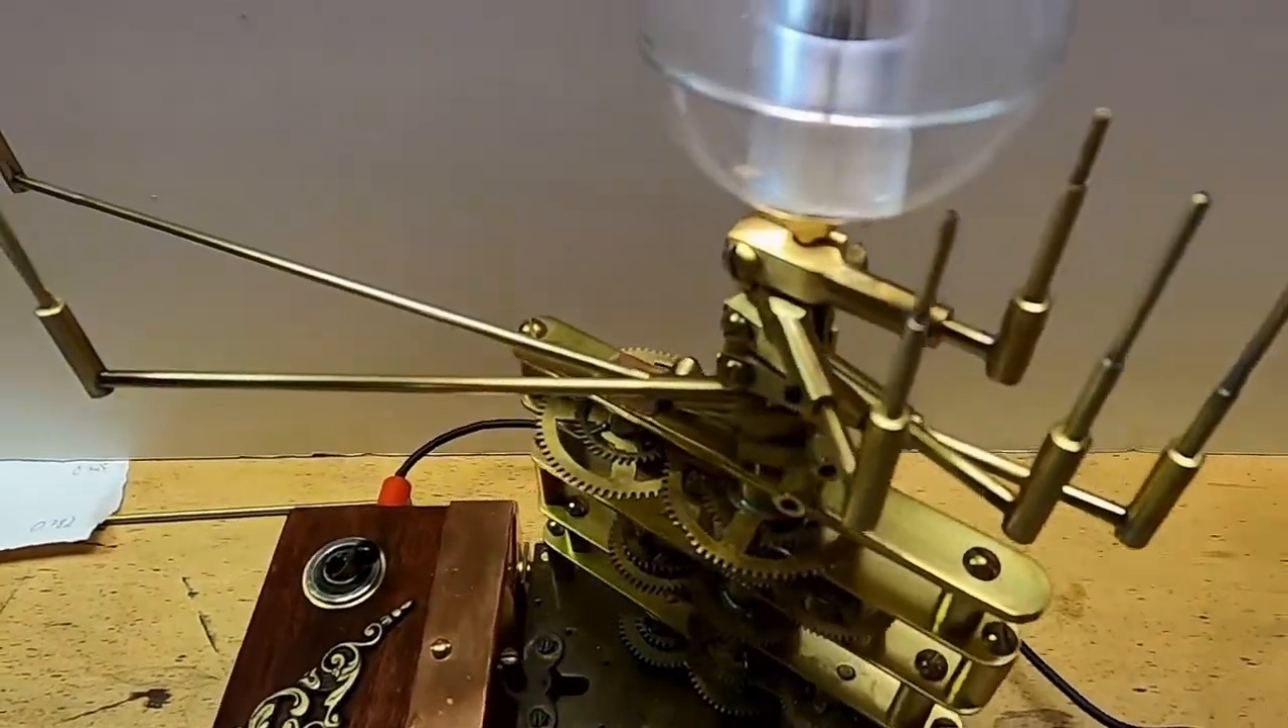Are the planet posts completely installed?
Yes.